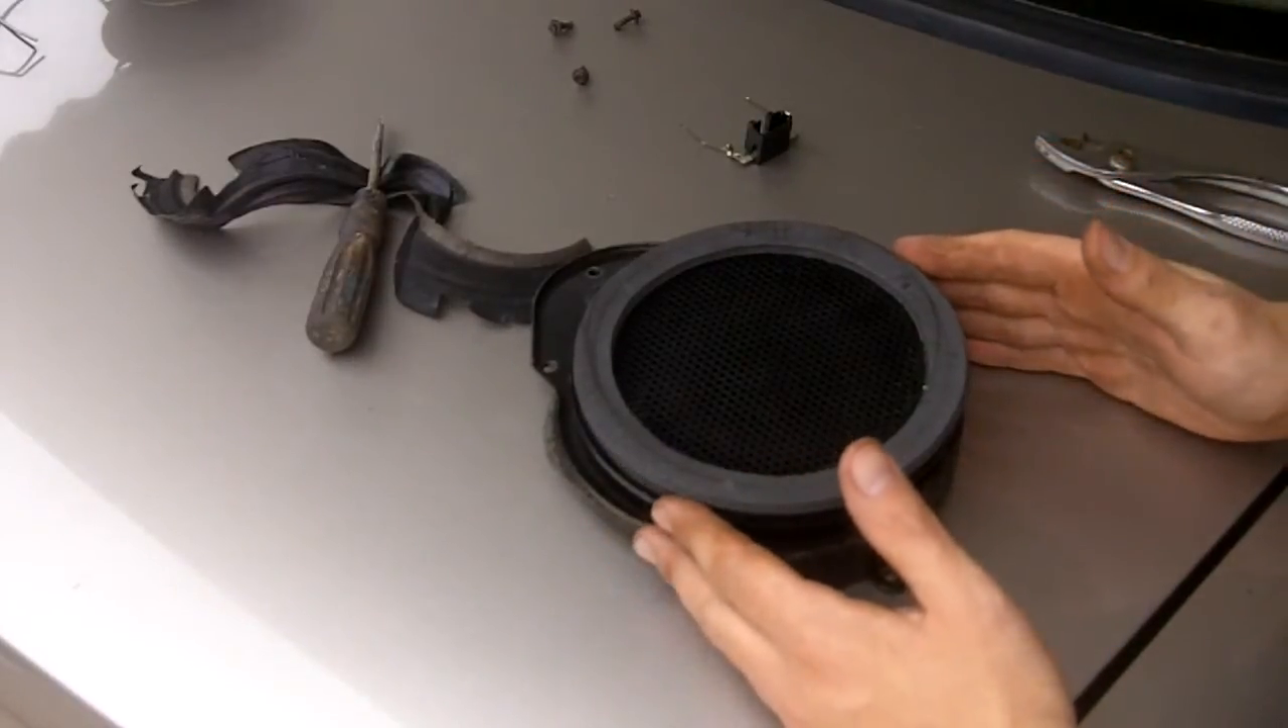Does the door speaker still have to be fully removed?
No.